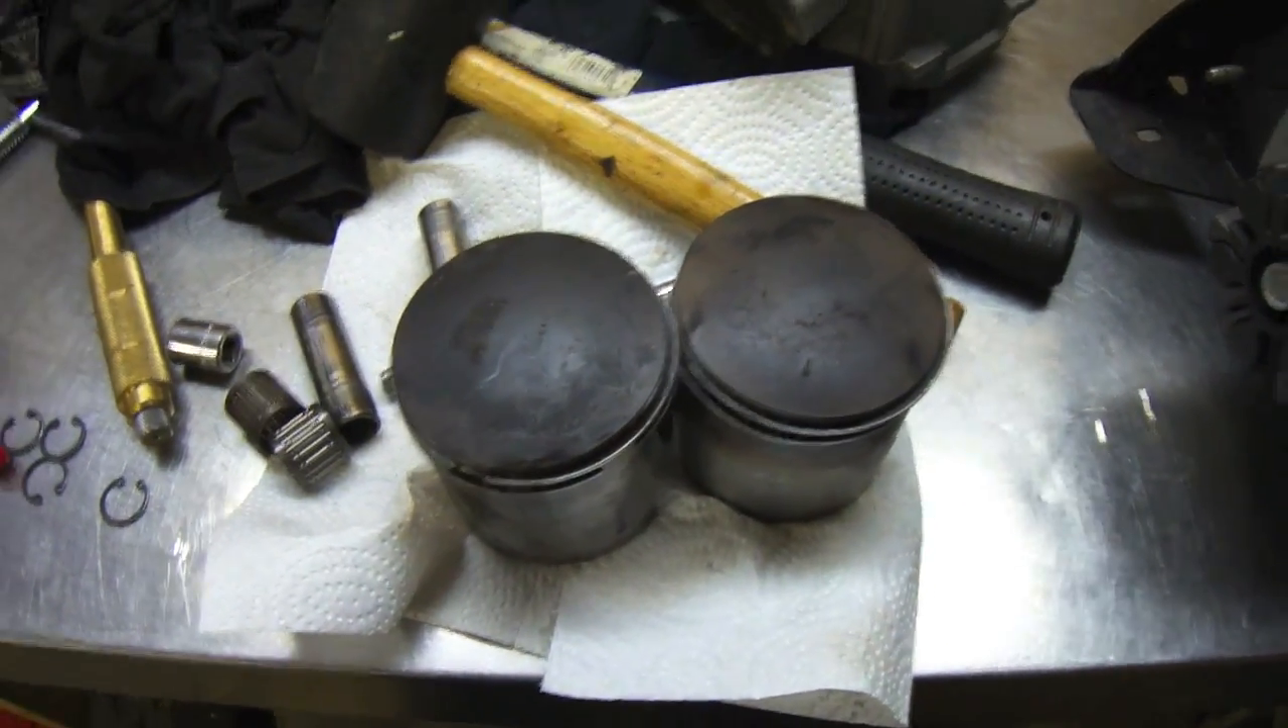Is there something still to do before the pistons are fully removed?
No.